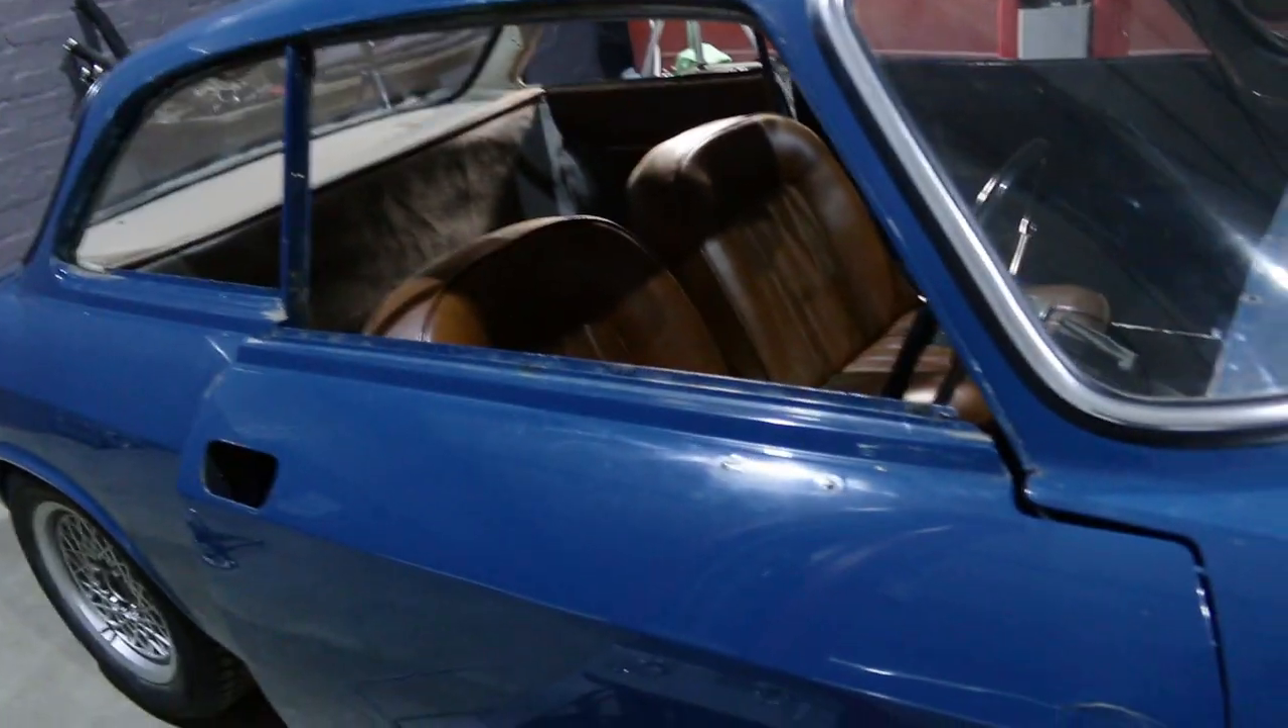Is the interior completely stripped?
No.